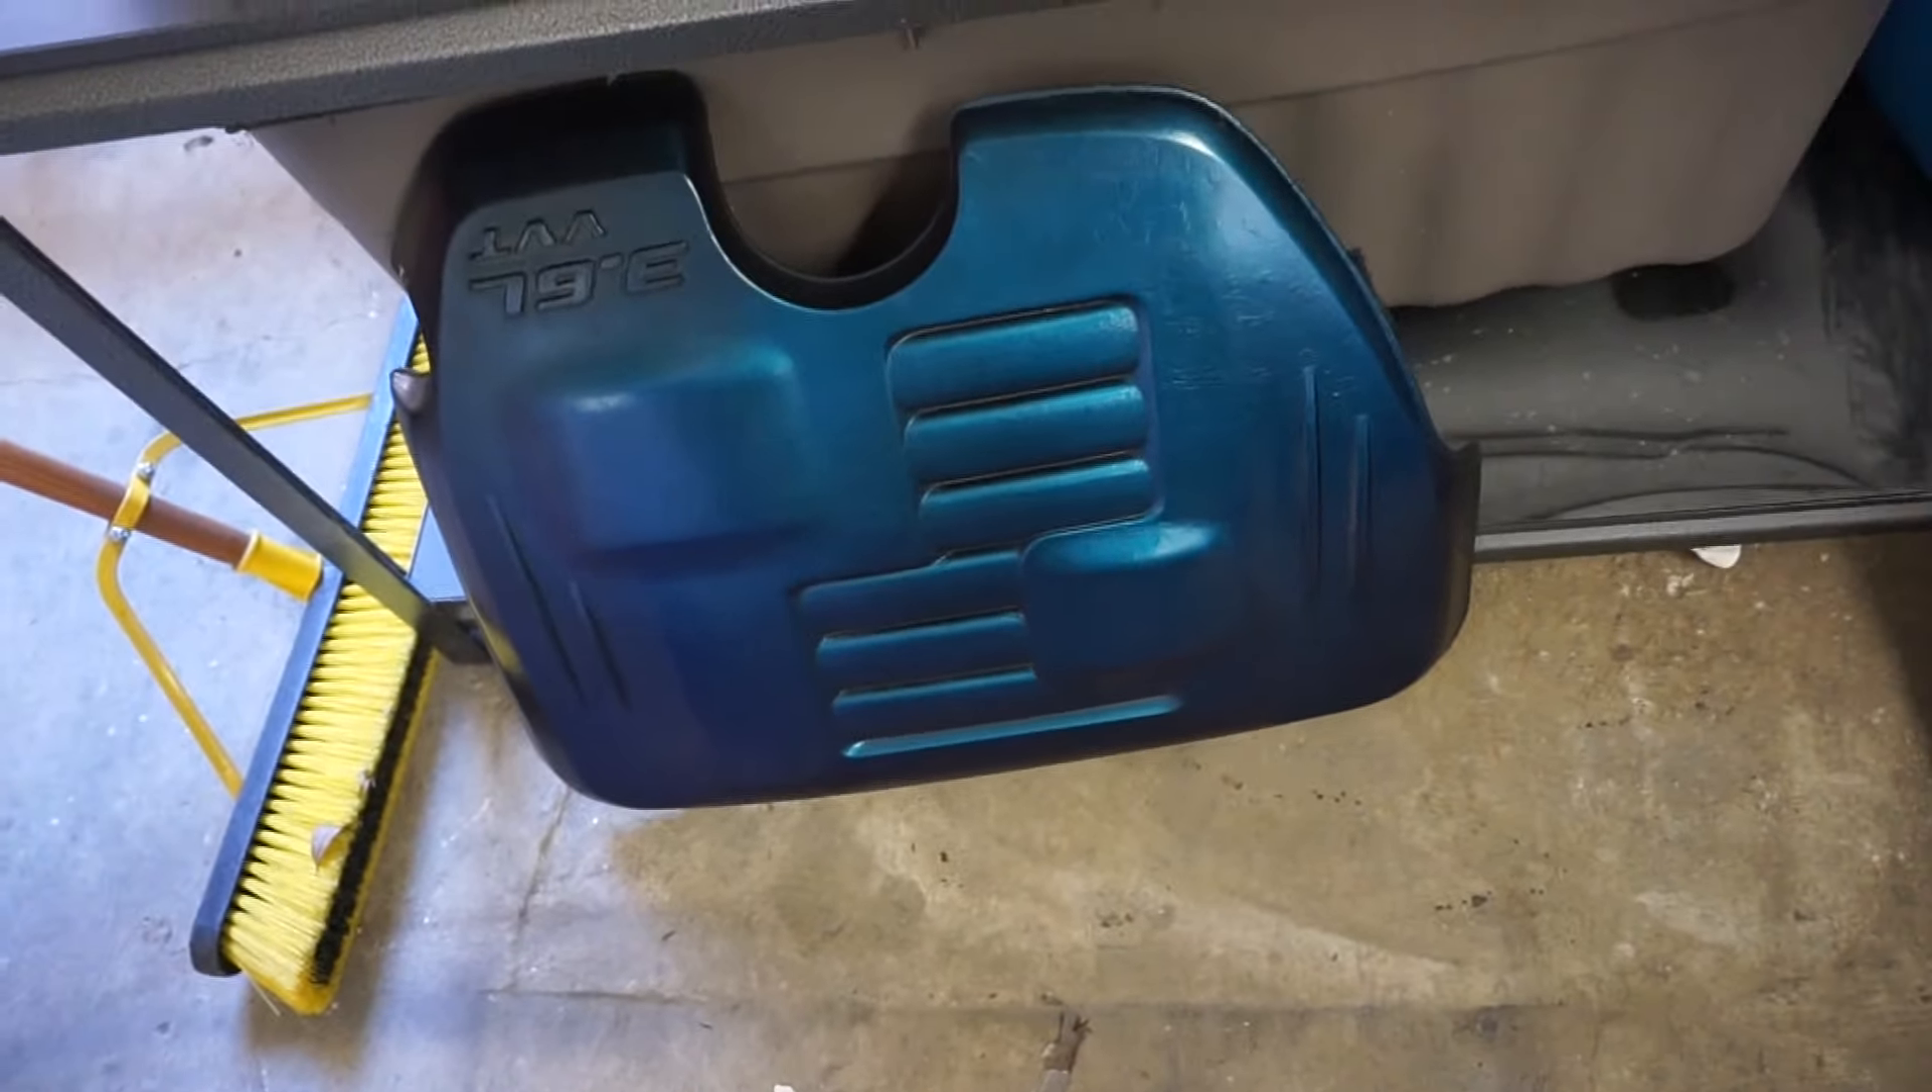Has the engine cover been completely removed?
Yes.